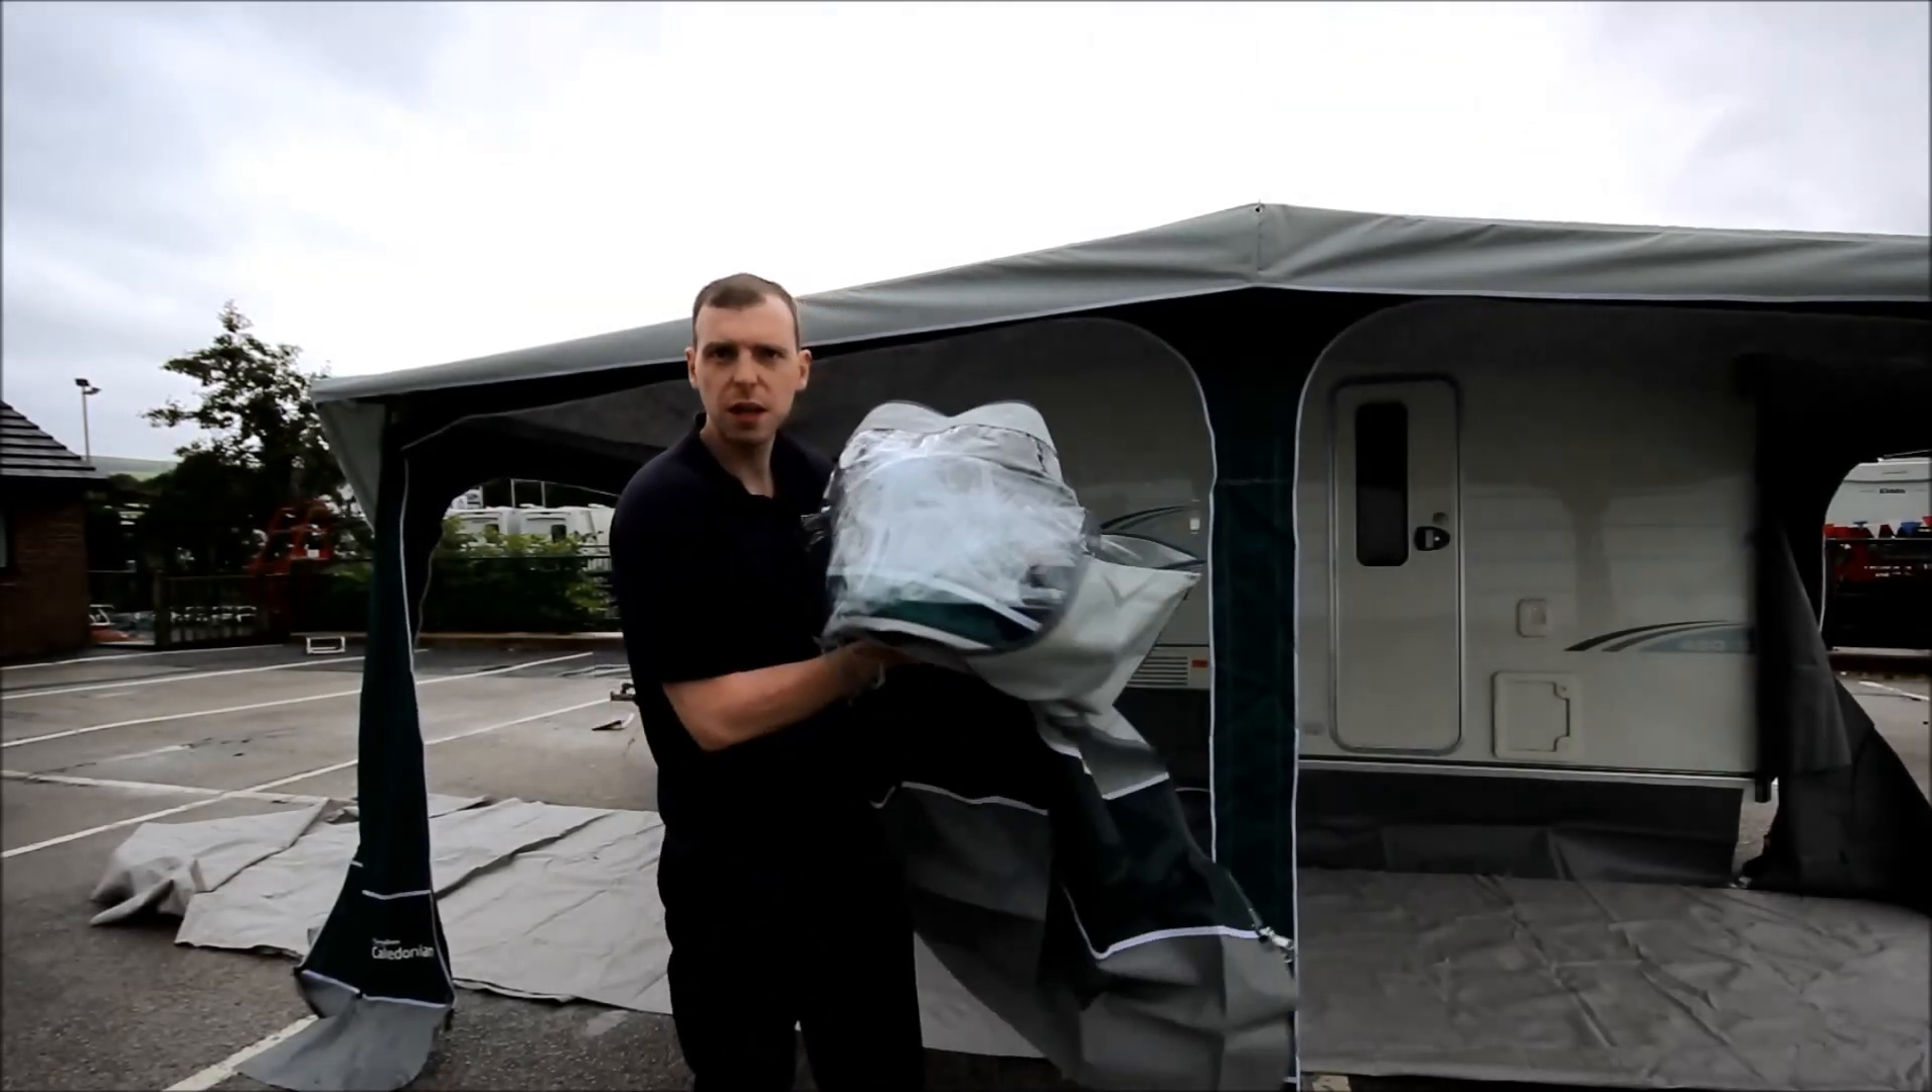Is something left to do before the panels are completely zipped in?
Yes.